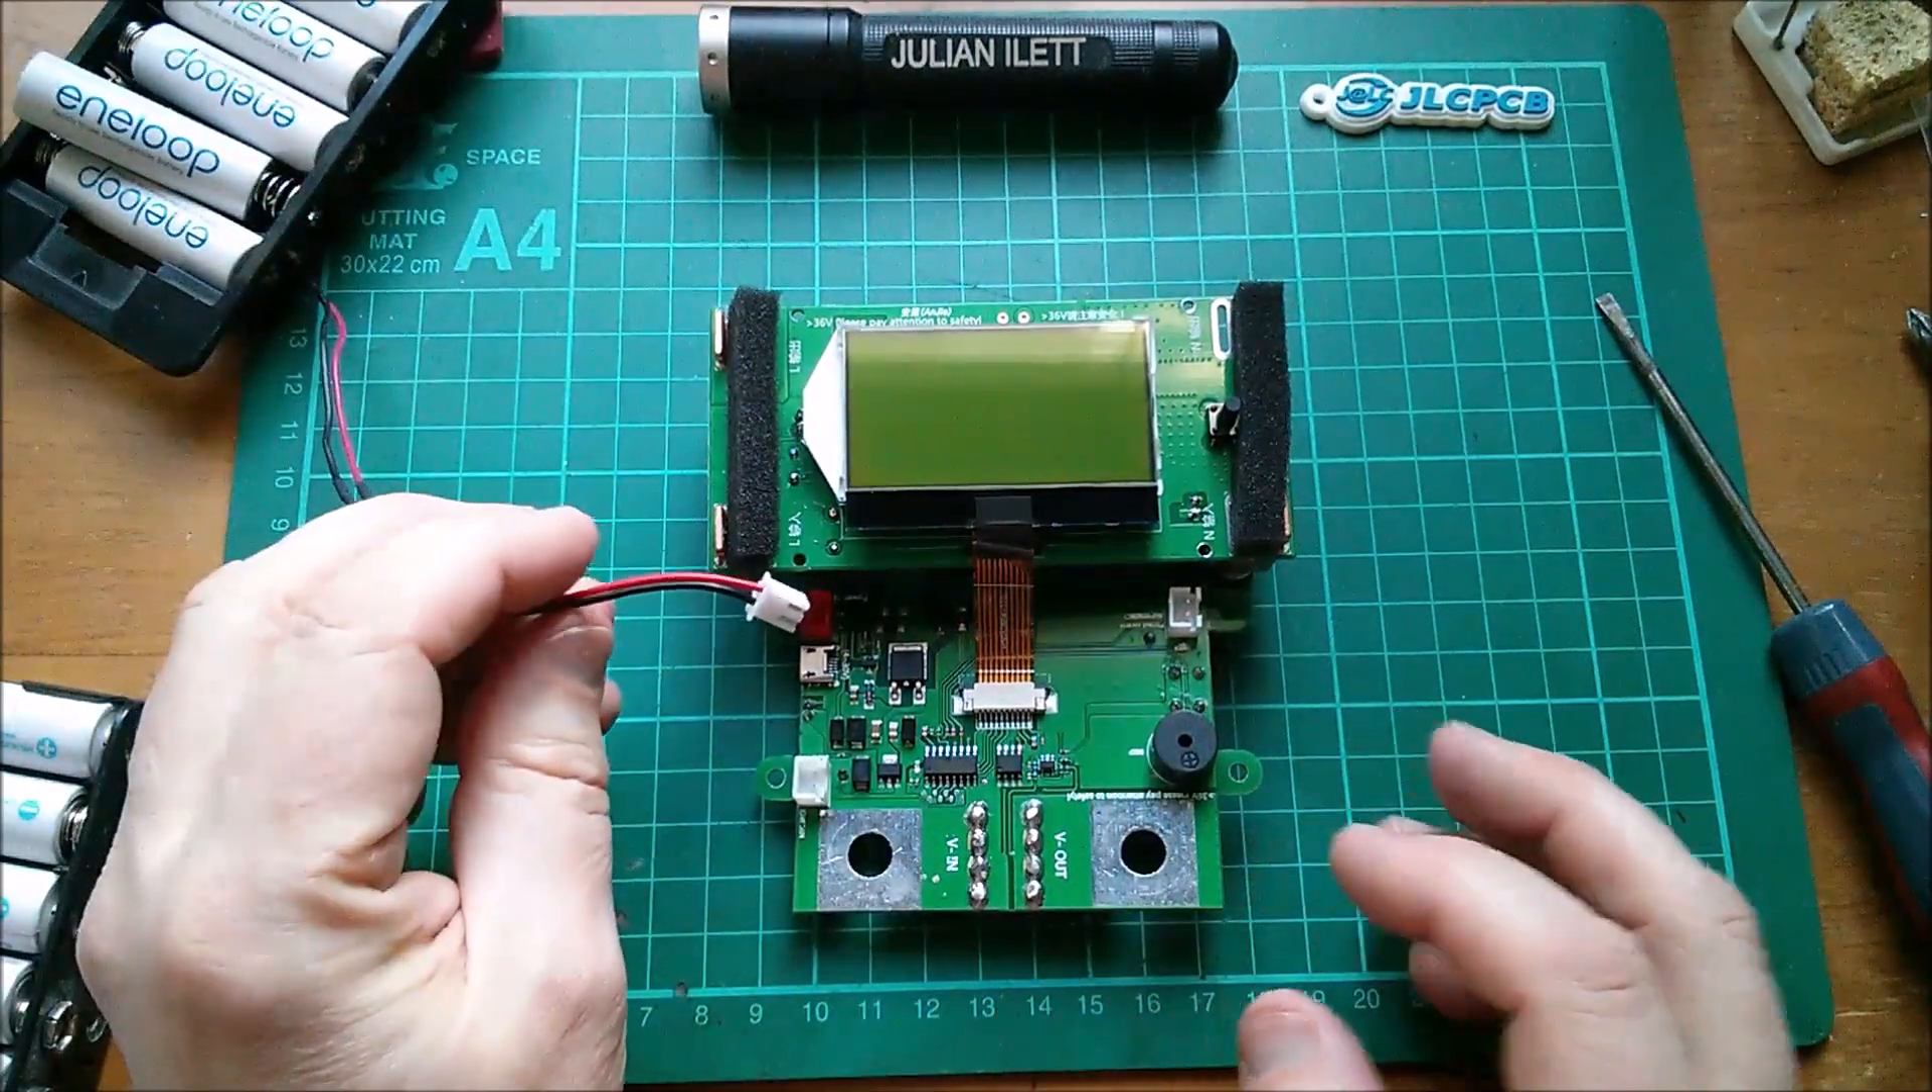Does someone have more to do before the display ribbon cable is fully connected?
No.